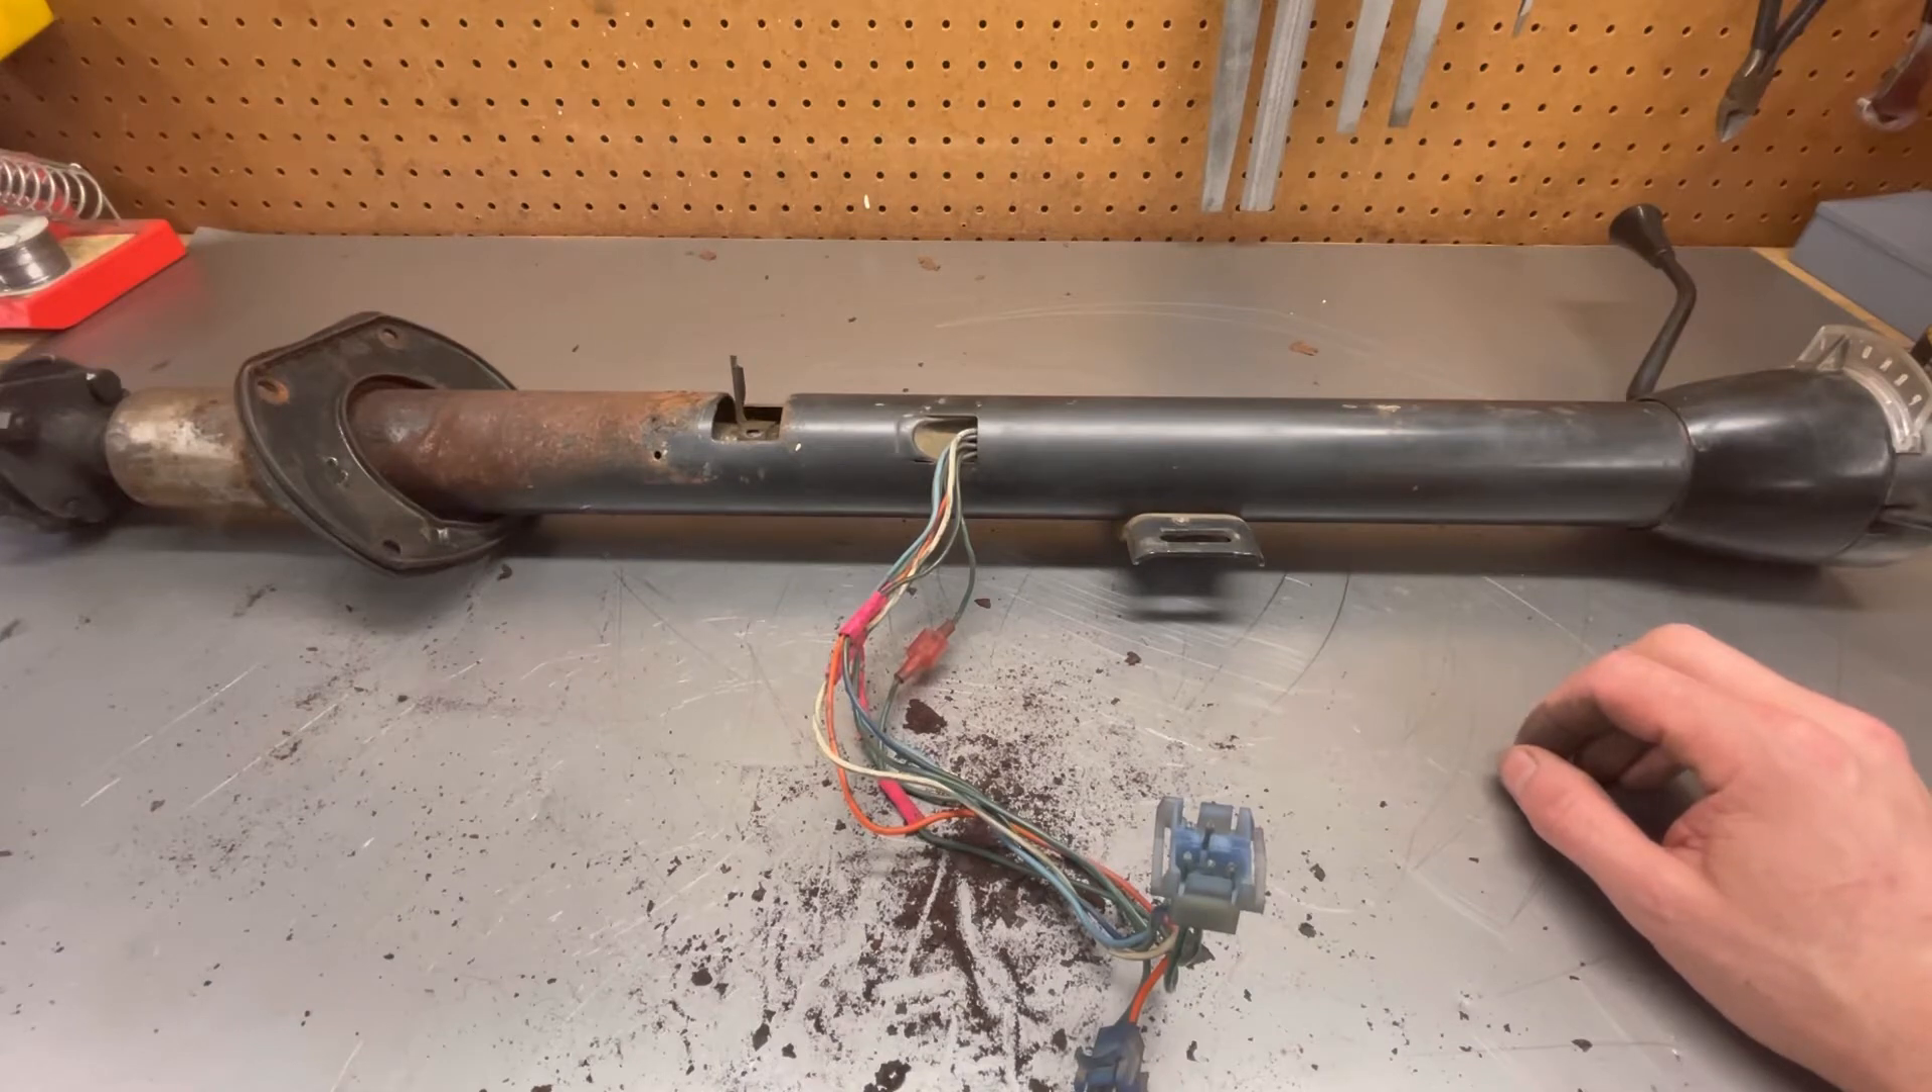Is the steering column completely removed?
Yes.